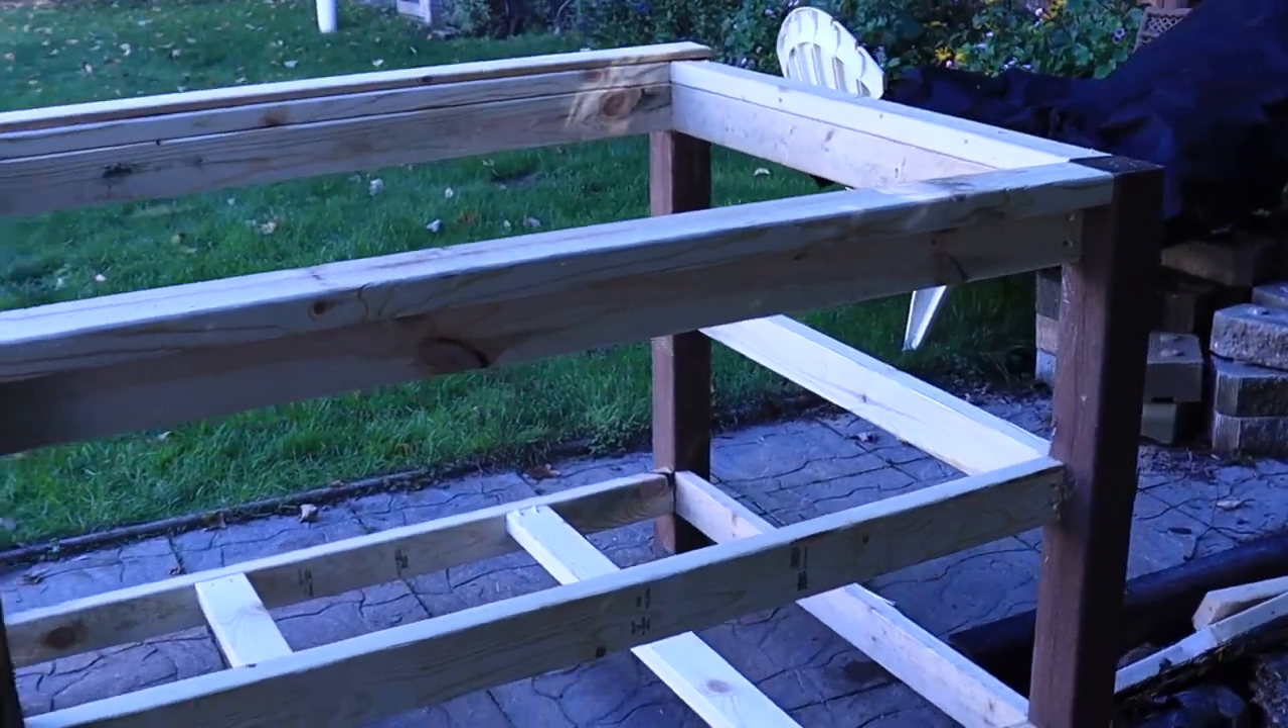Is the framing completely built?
Yes.